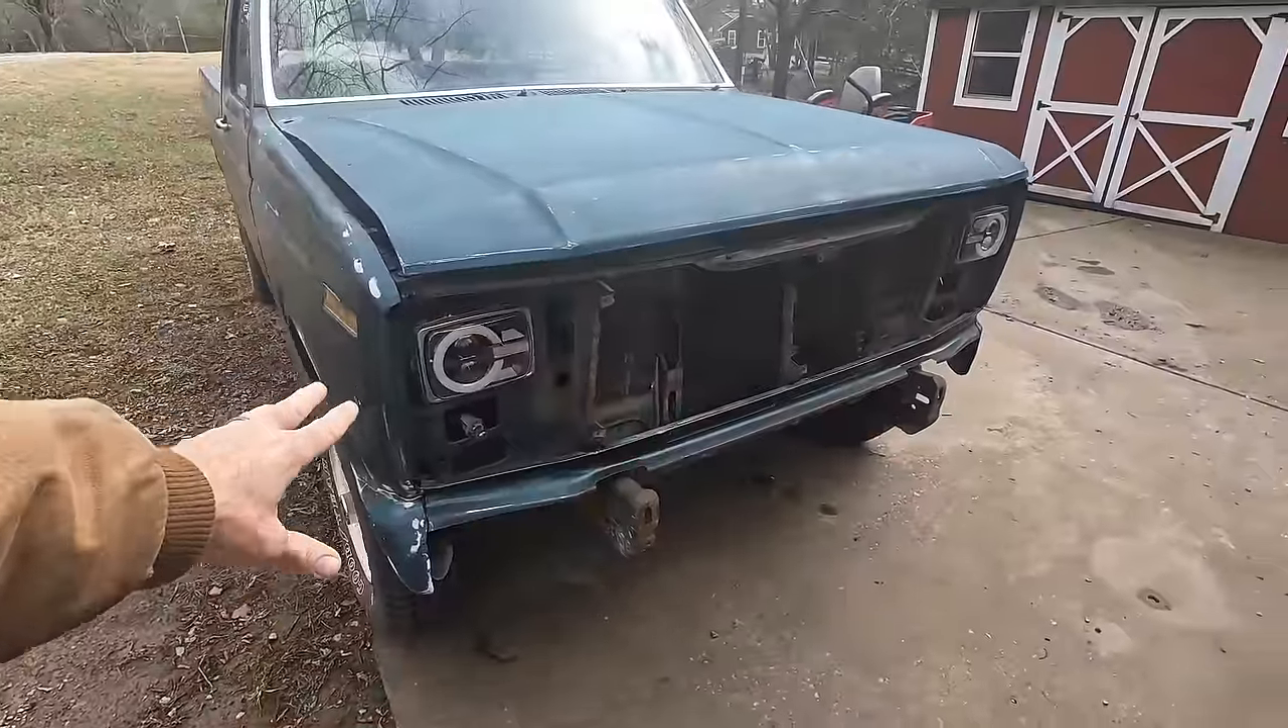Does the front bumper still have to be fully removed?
No.